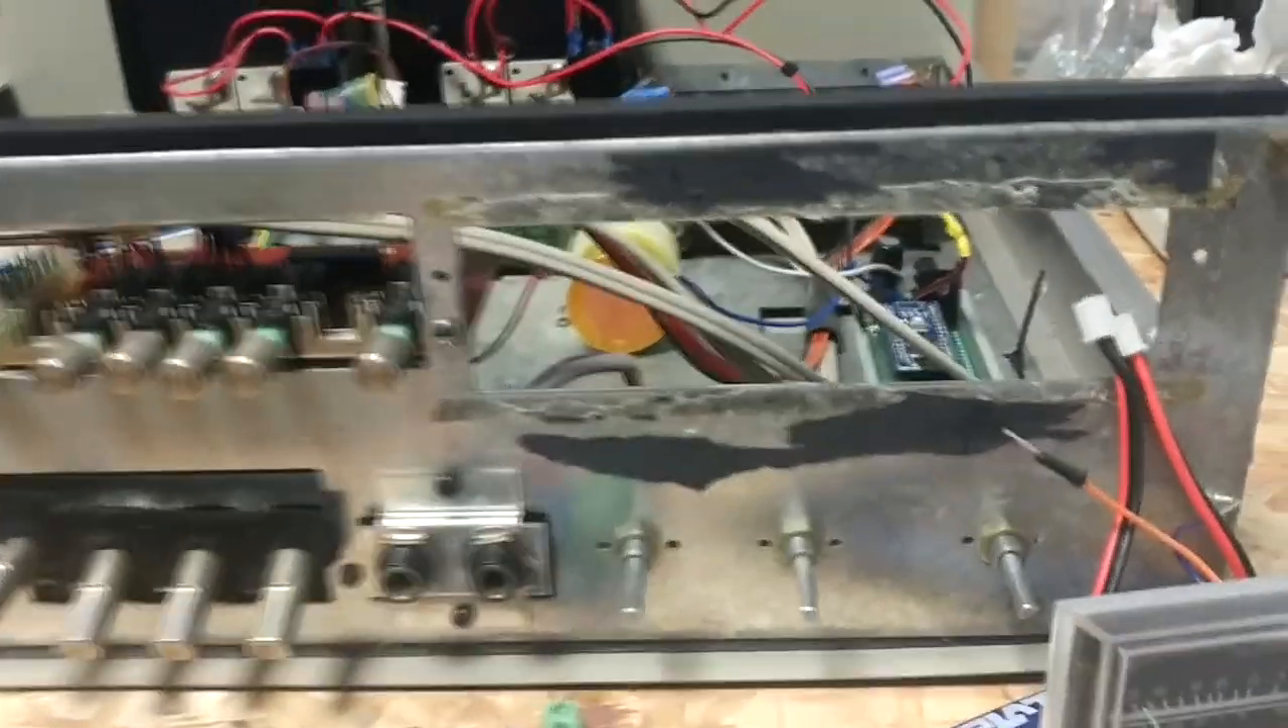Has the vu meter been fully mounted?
No.